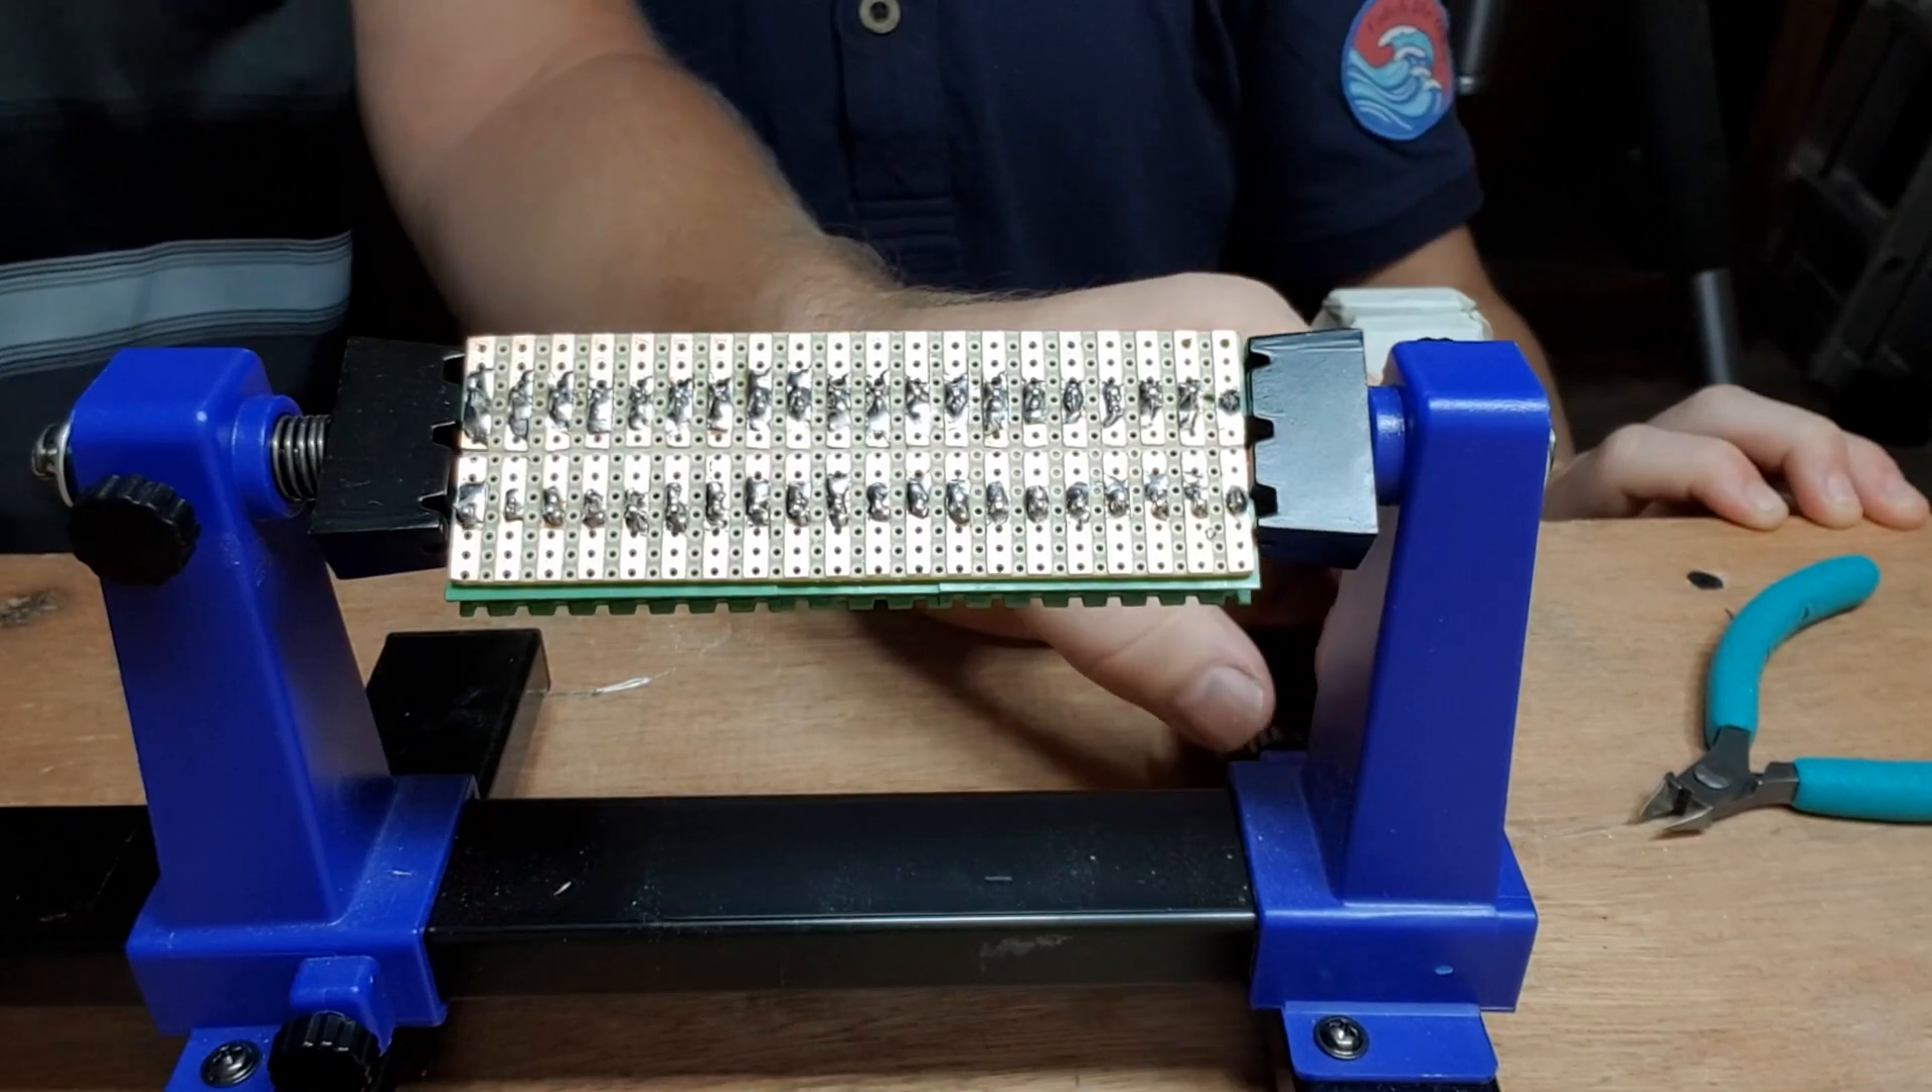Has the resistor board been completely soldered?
Yes.